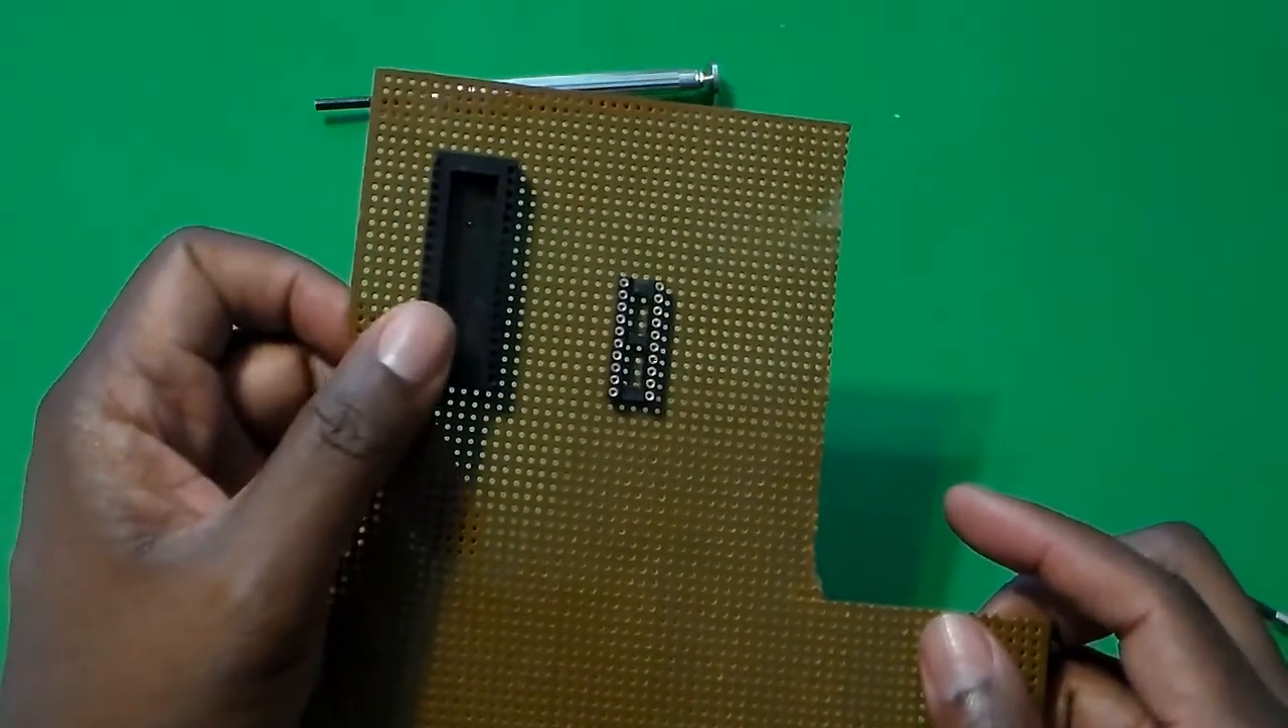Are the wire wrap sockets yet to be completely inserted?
No.